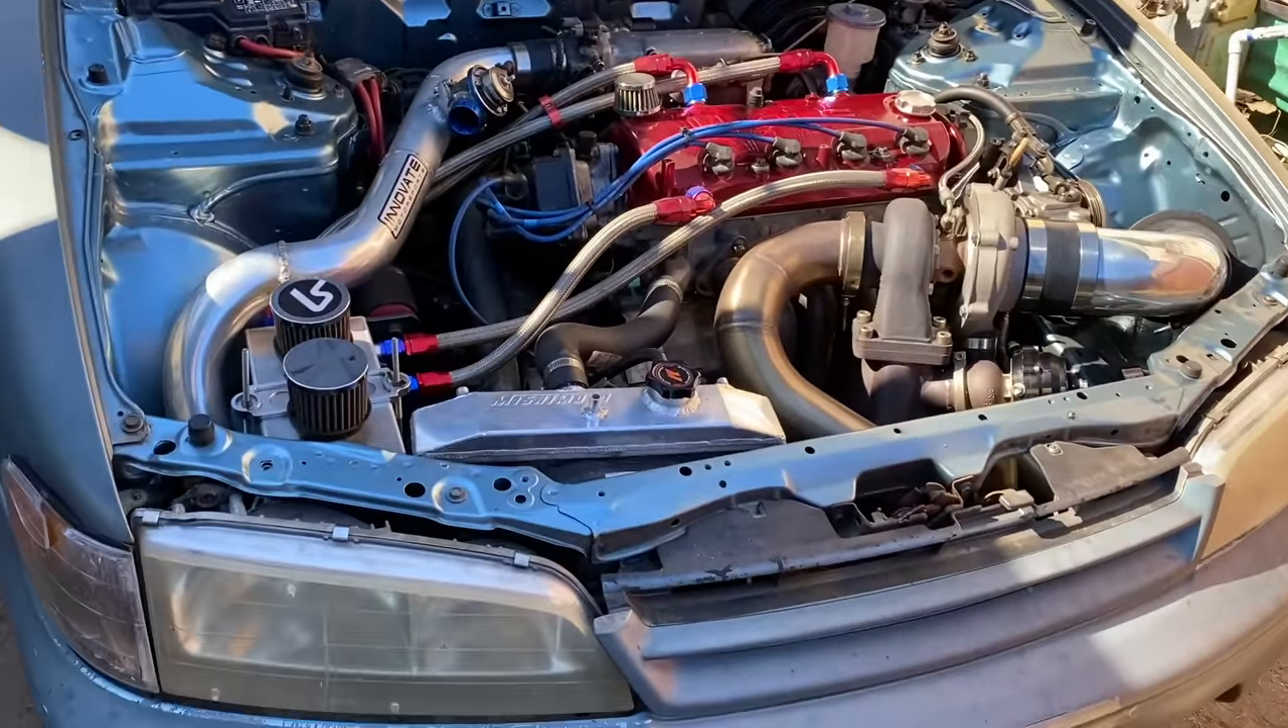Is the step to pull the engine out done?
No.